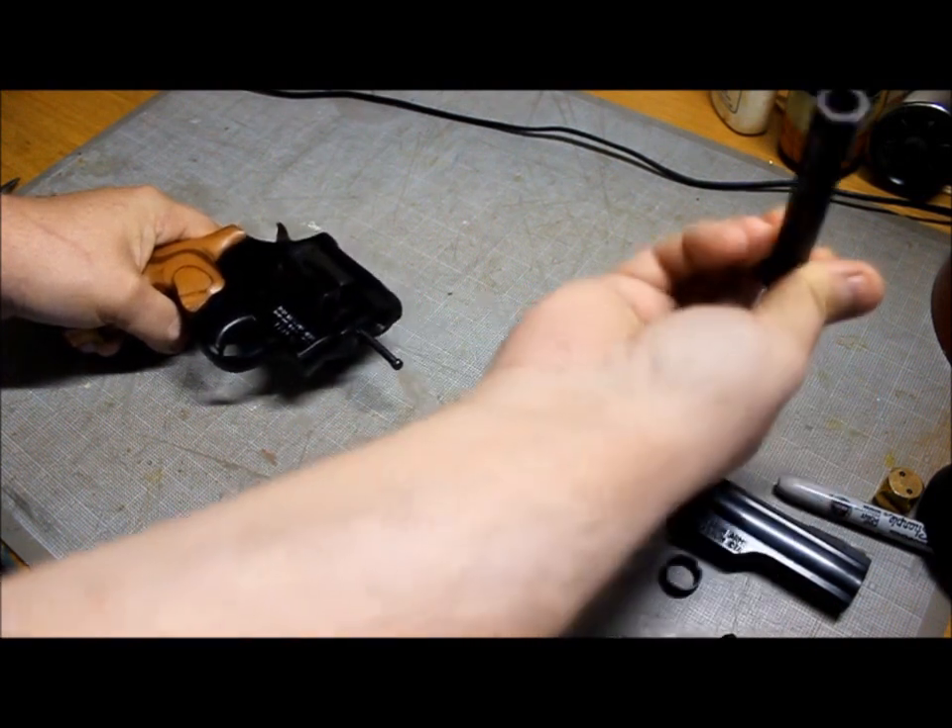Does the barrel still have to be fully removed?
No.